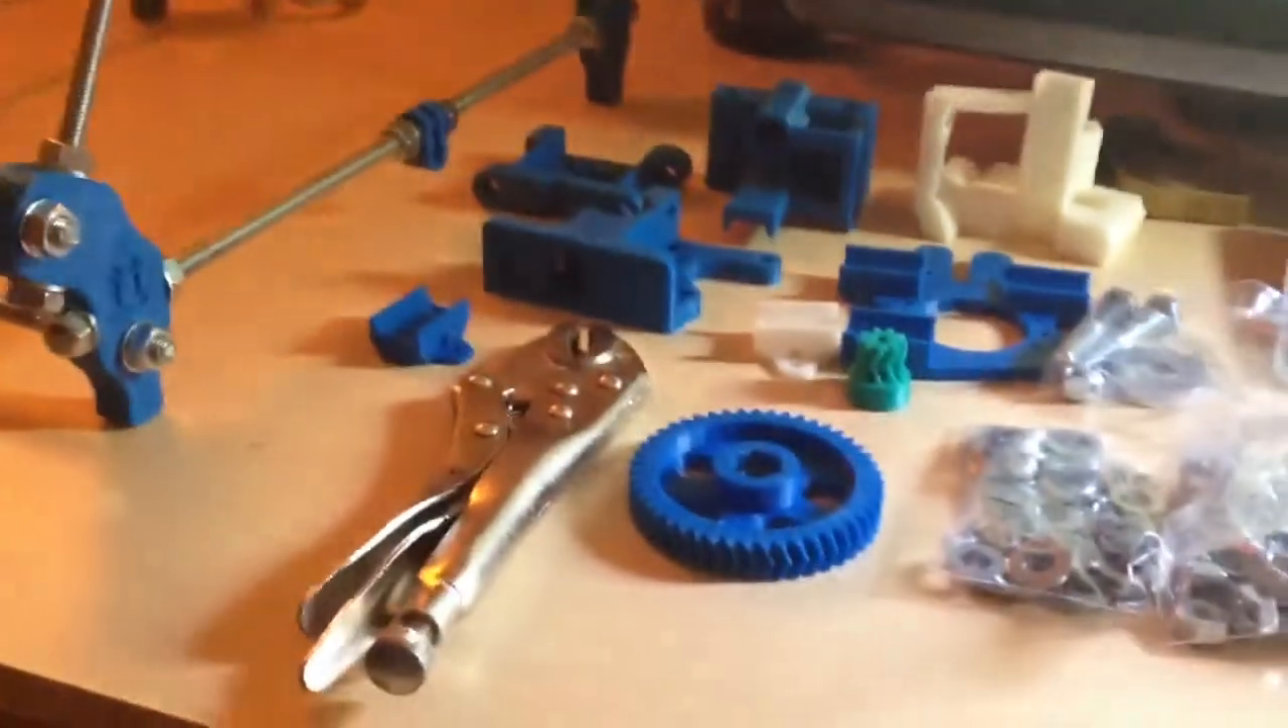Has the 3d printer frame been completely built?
No.